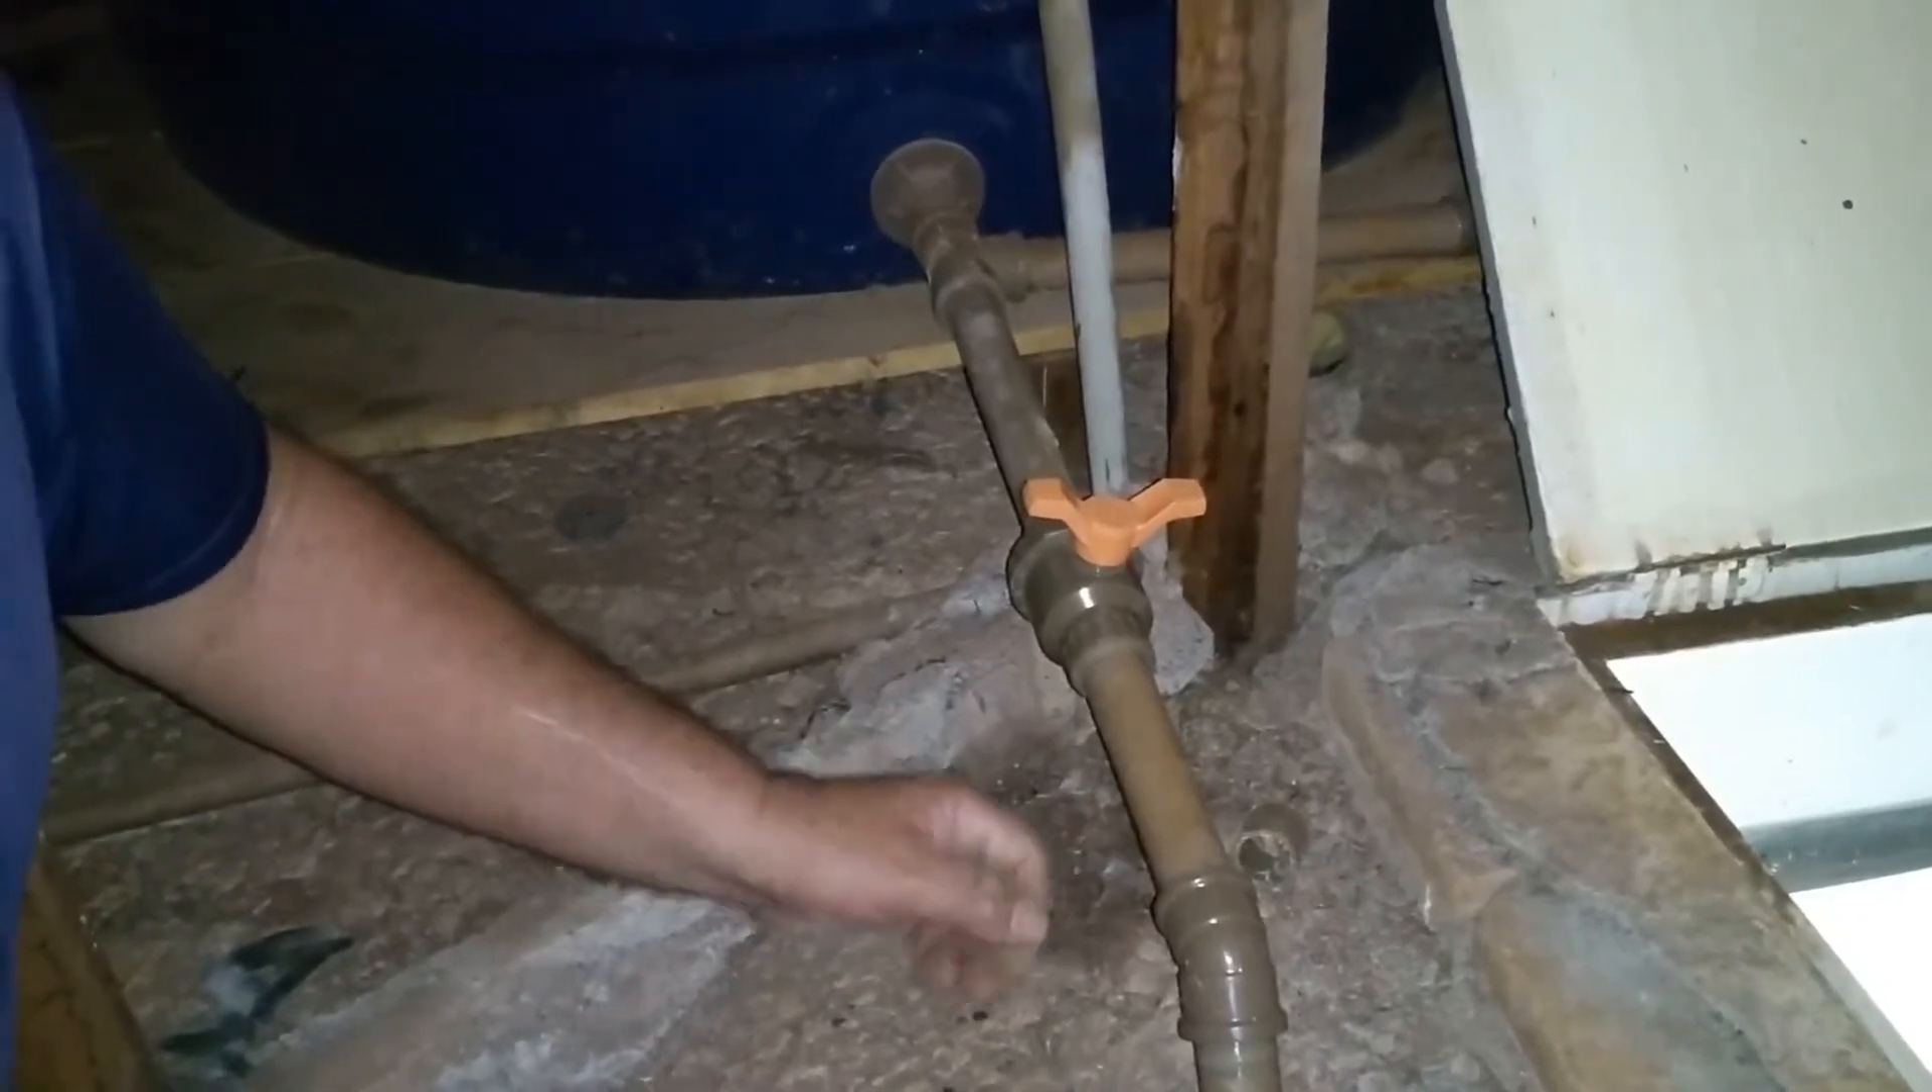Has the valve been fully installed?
Yes.